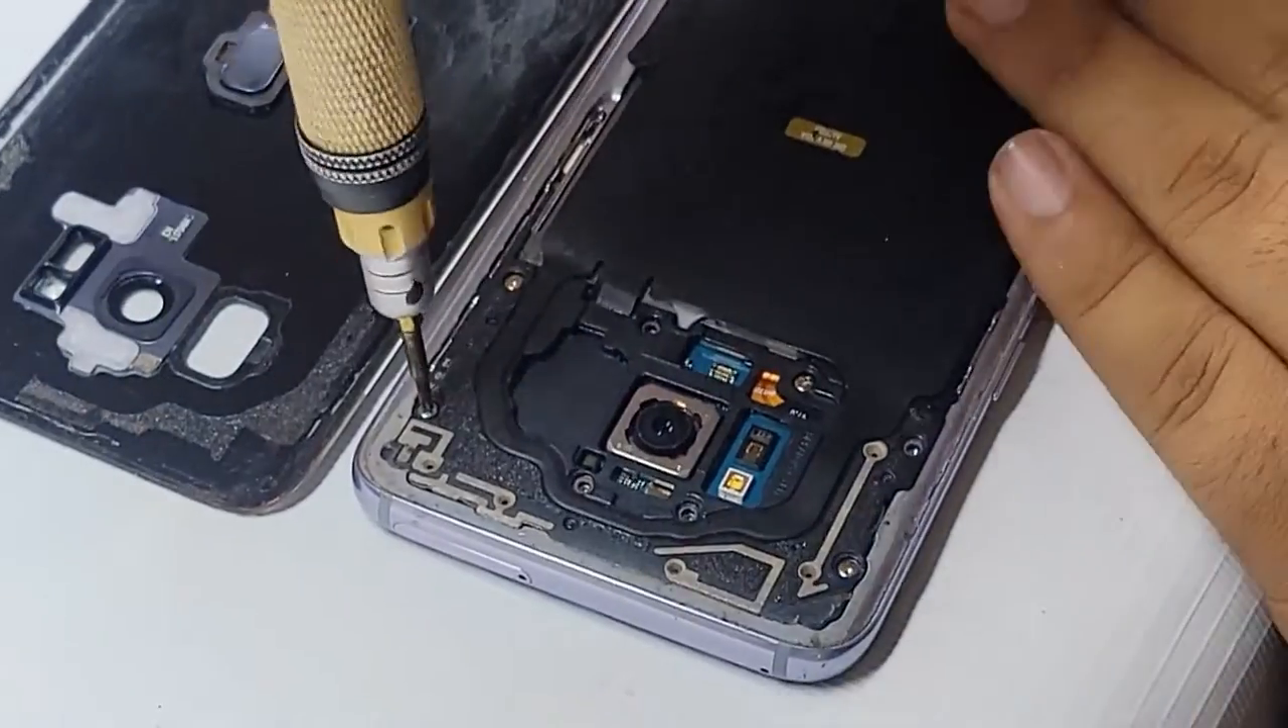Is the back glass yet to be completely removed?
No.